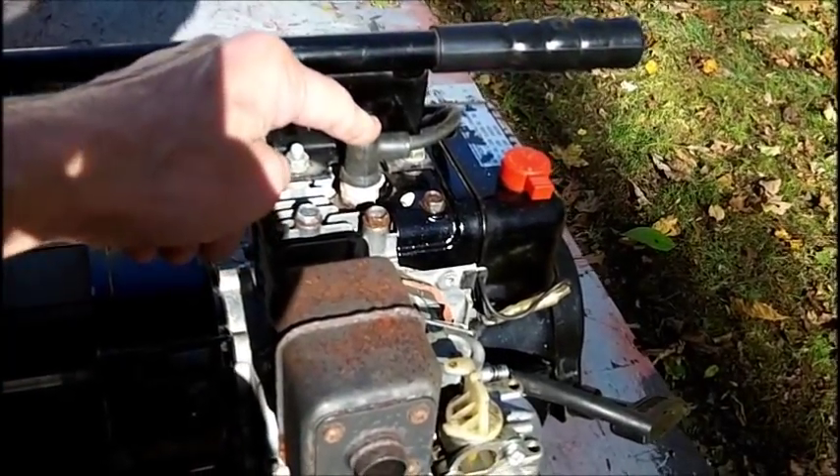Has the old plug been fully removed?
No.